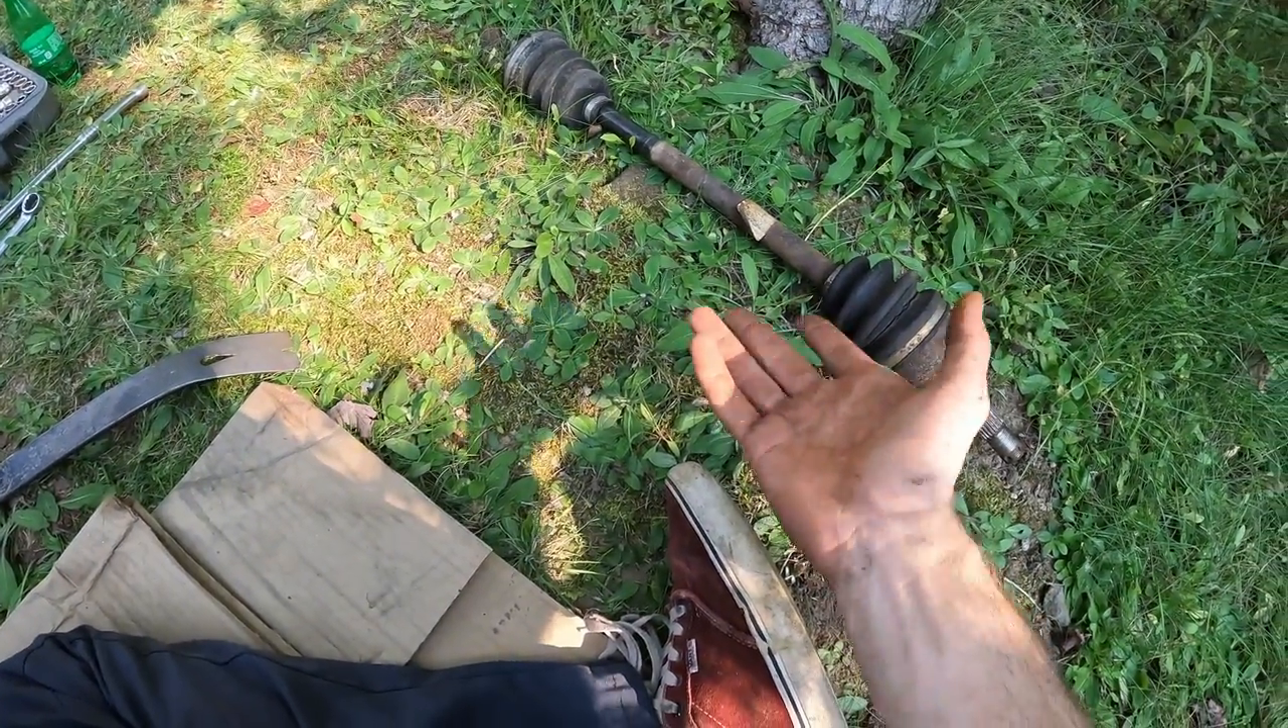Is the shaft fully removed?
Yes.